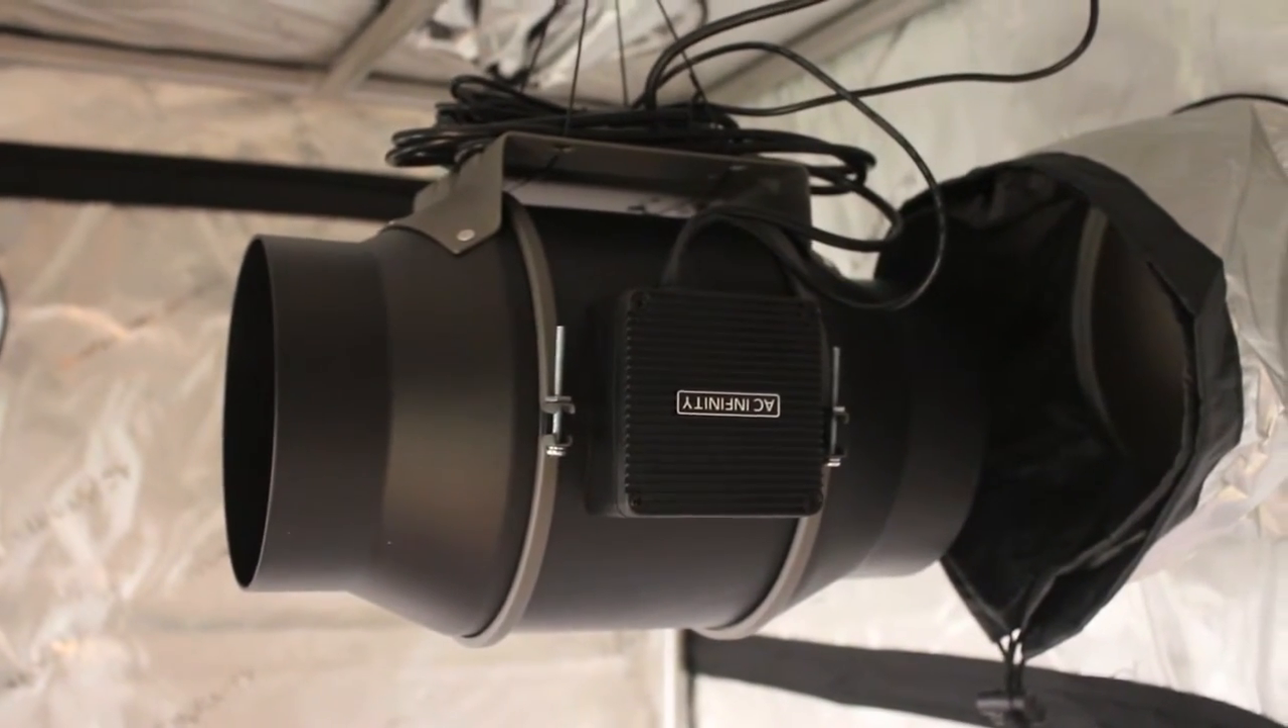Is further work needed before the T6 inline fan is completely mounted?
No.